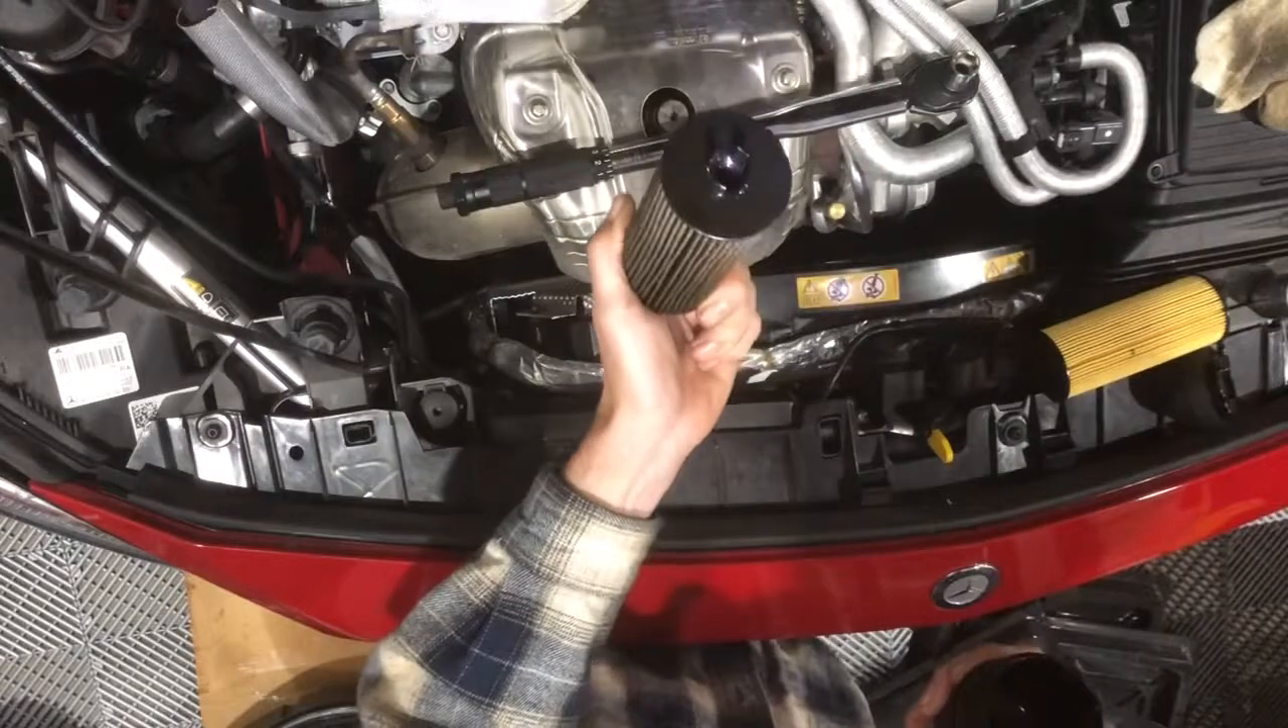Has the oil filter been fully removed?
Yes.